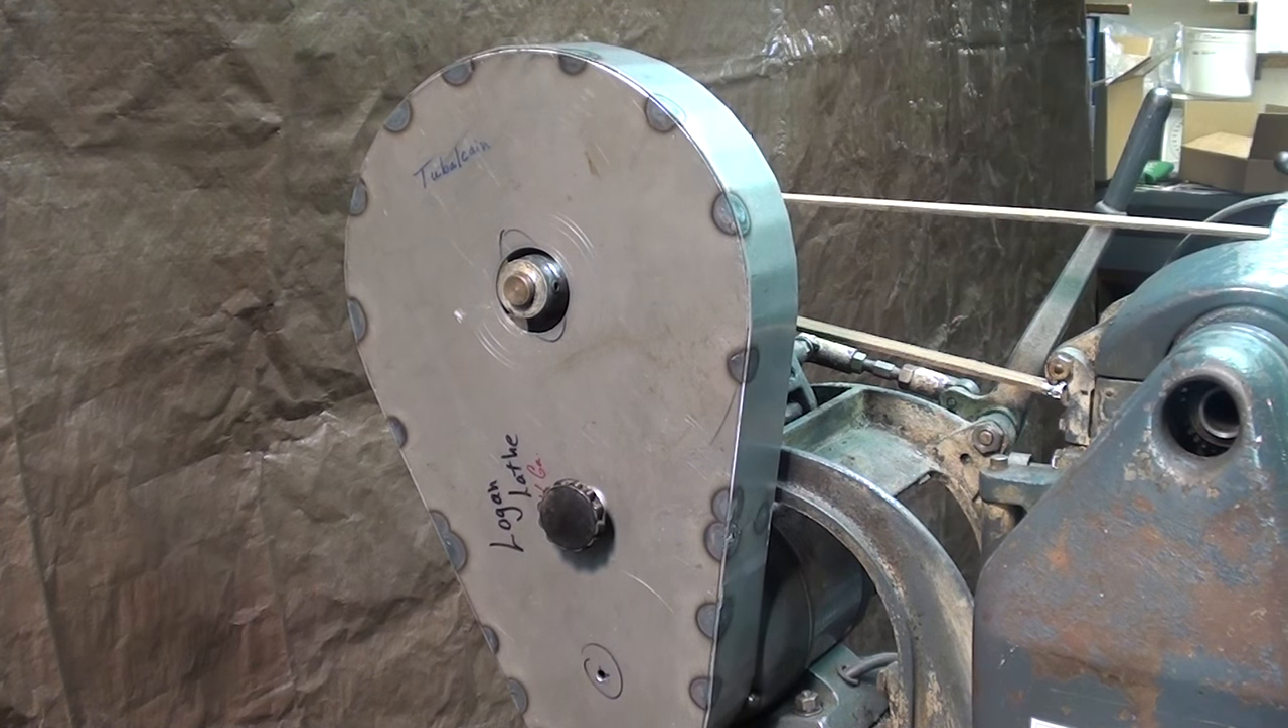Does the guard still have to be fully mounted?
No.